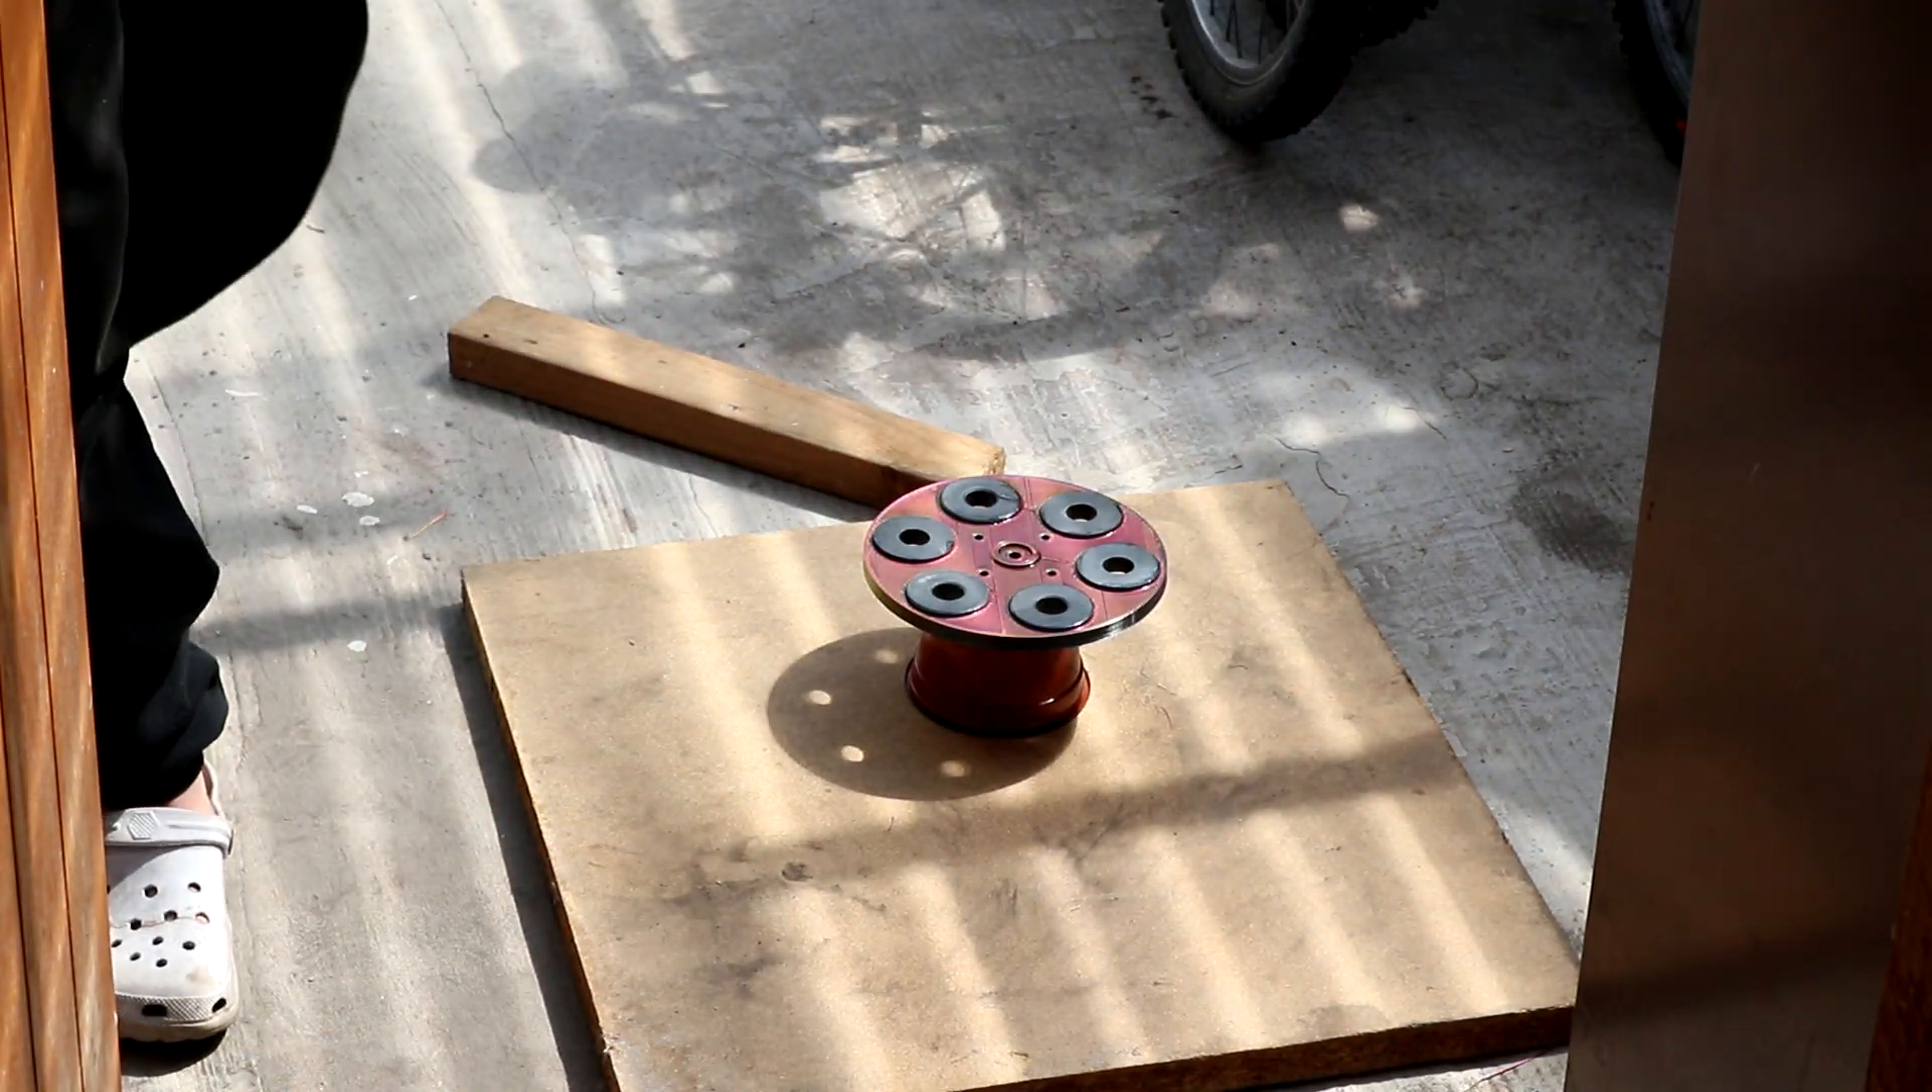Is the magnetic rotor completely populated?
Yes.